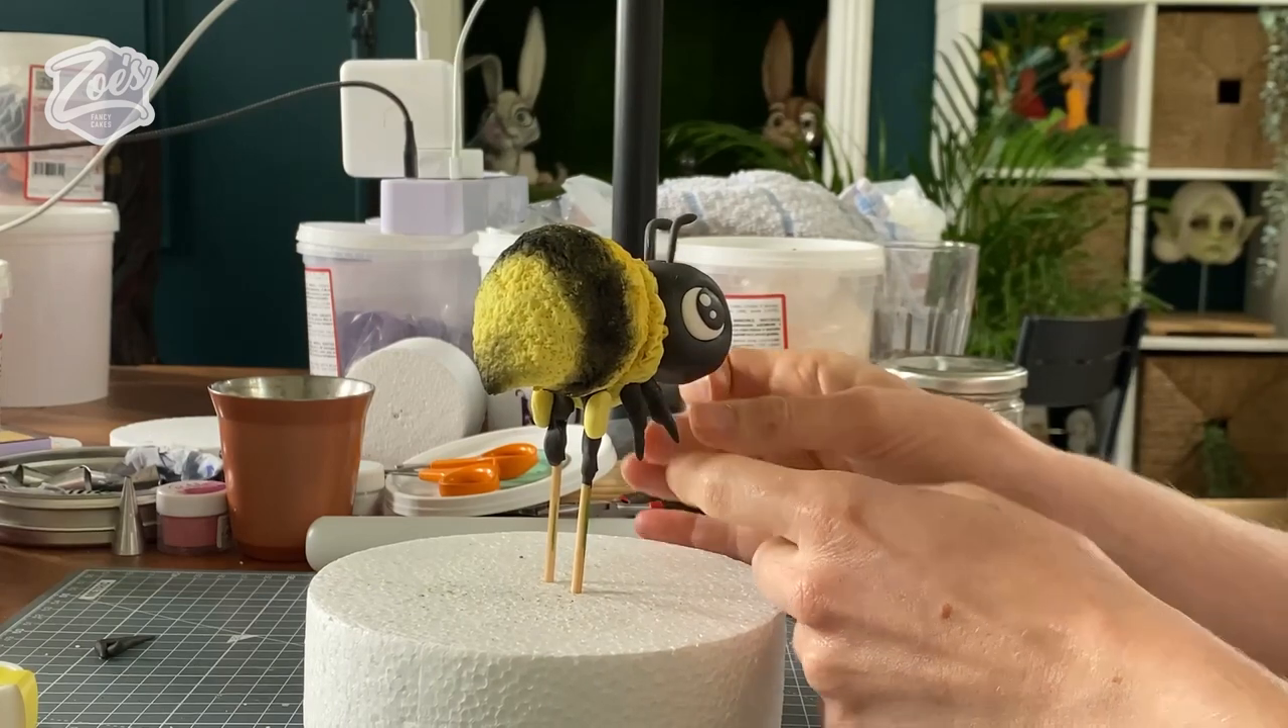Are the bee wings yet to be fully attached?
Yes.